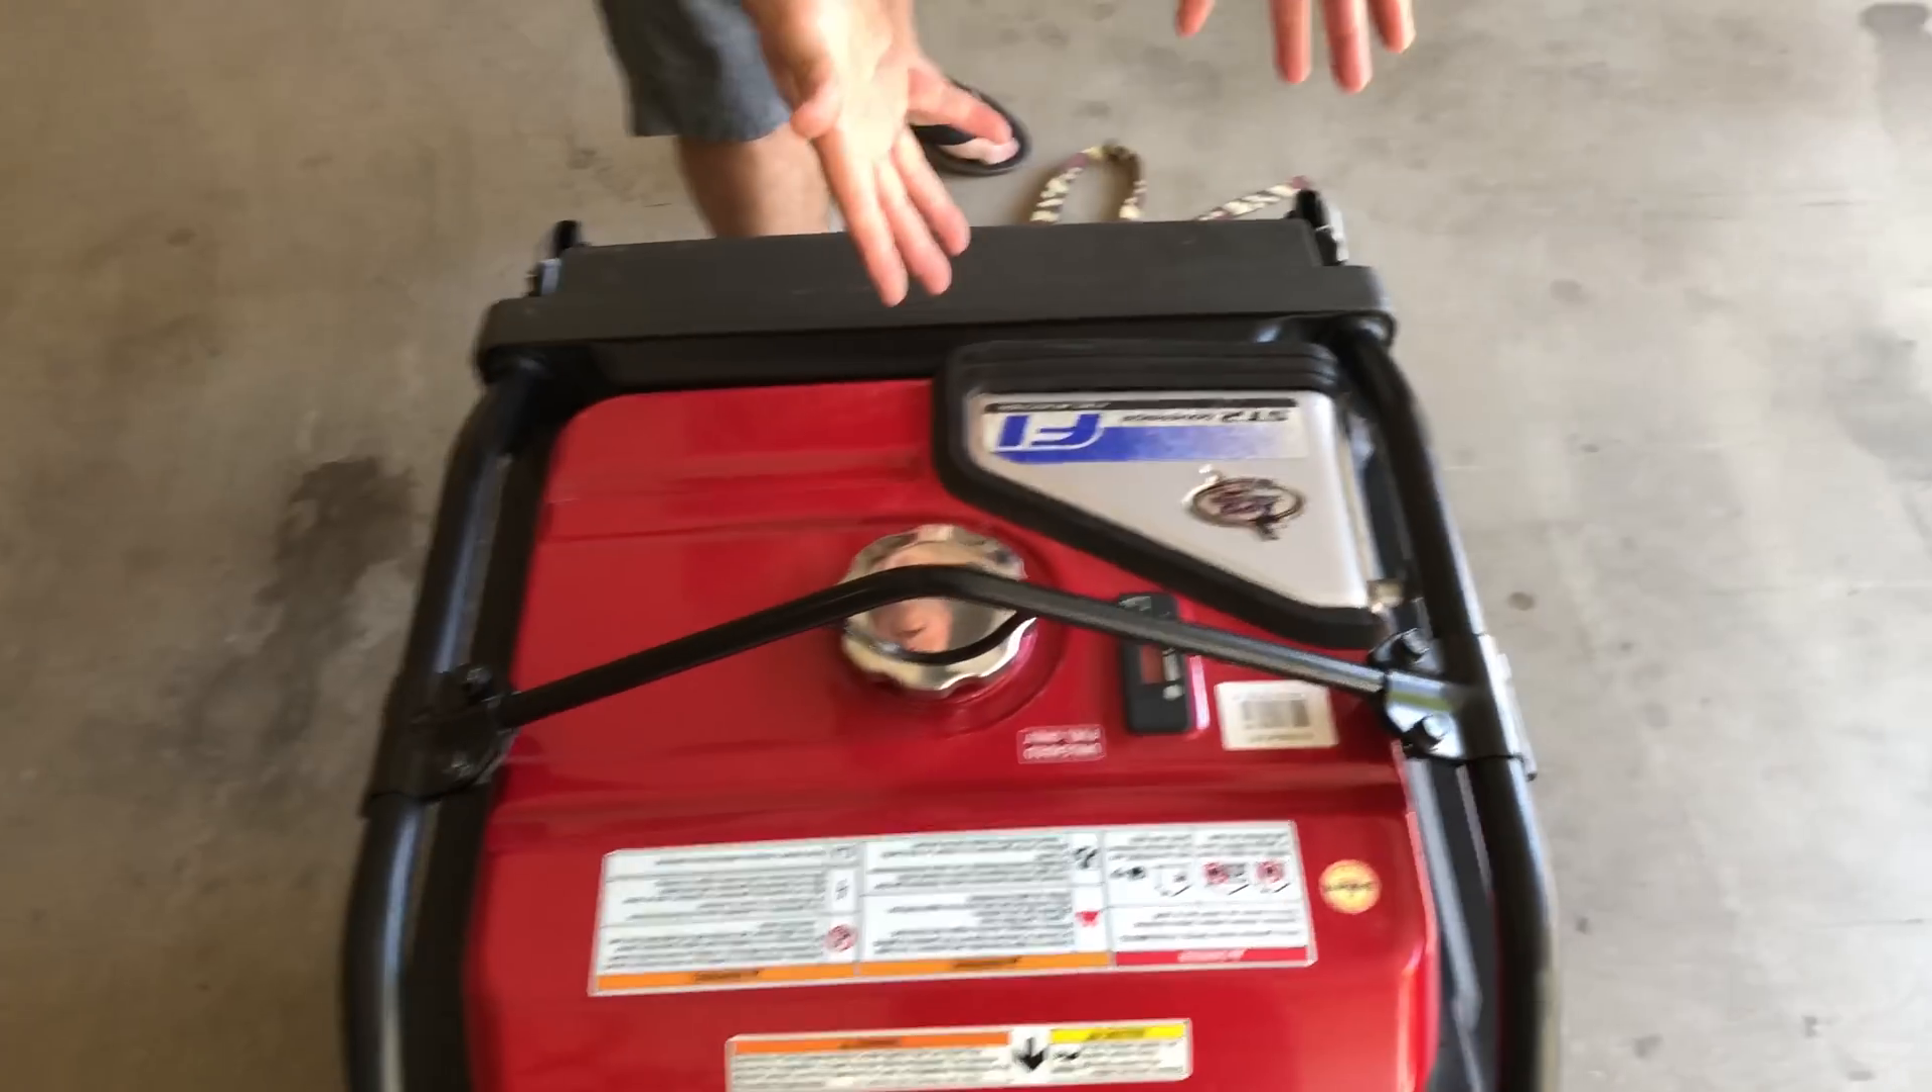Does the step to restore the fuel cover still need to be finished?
No.